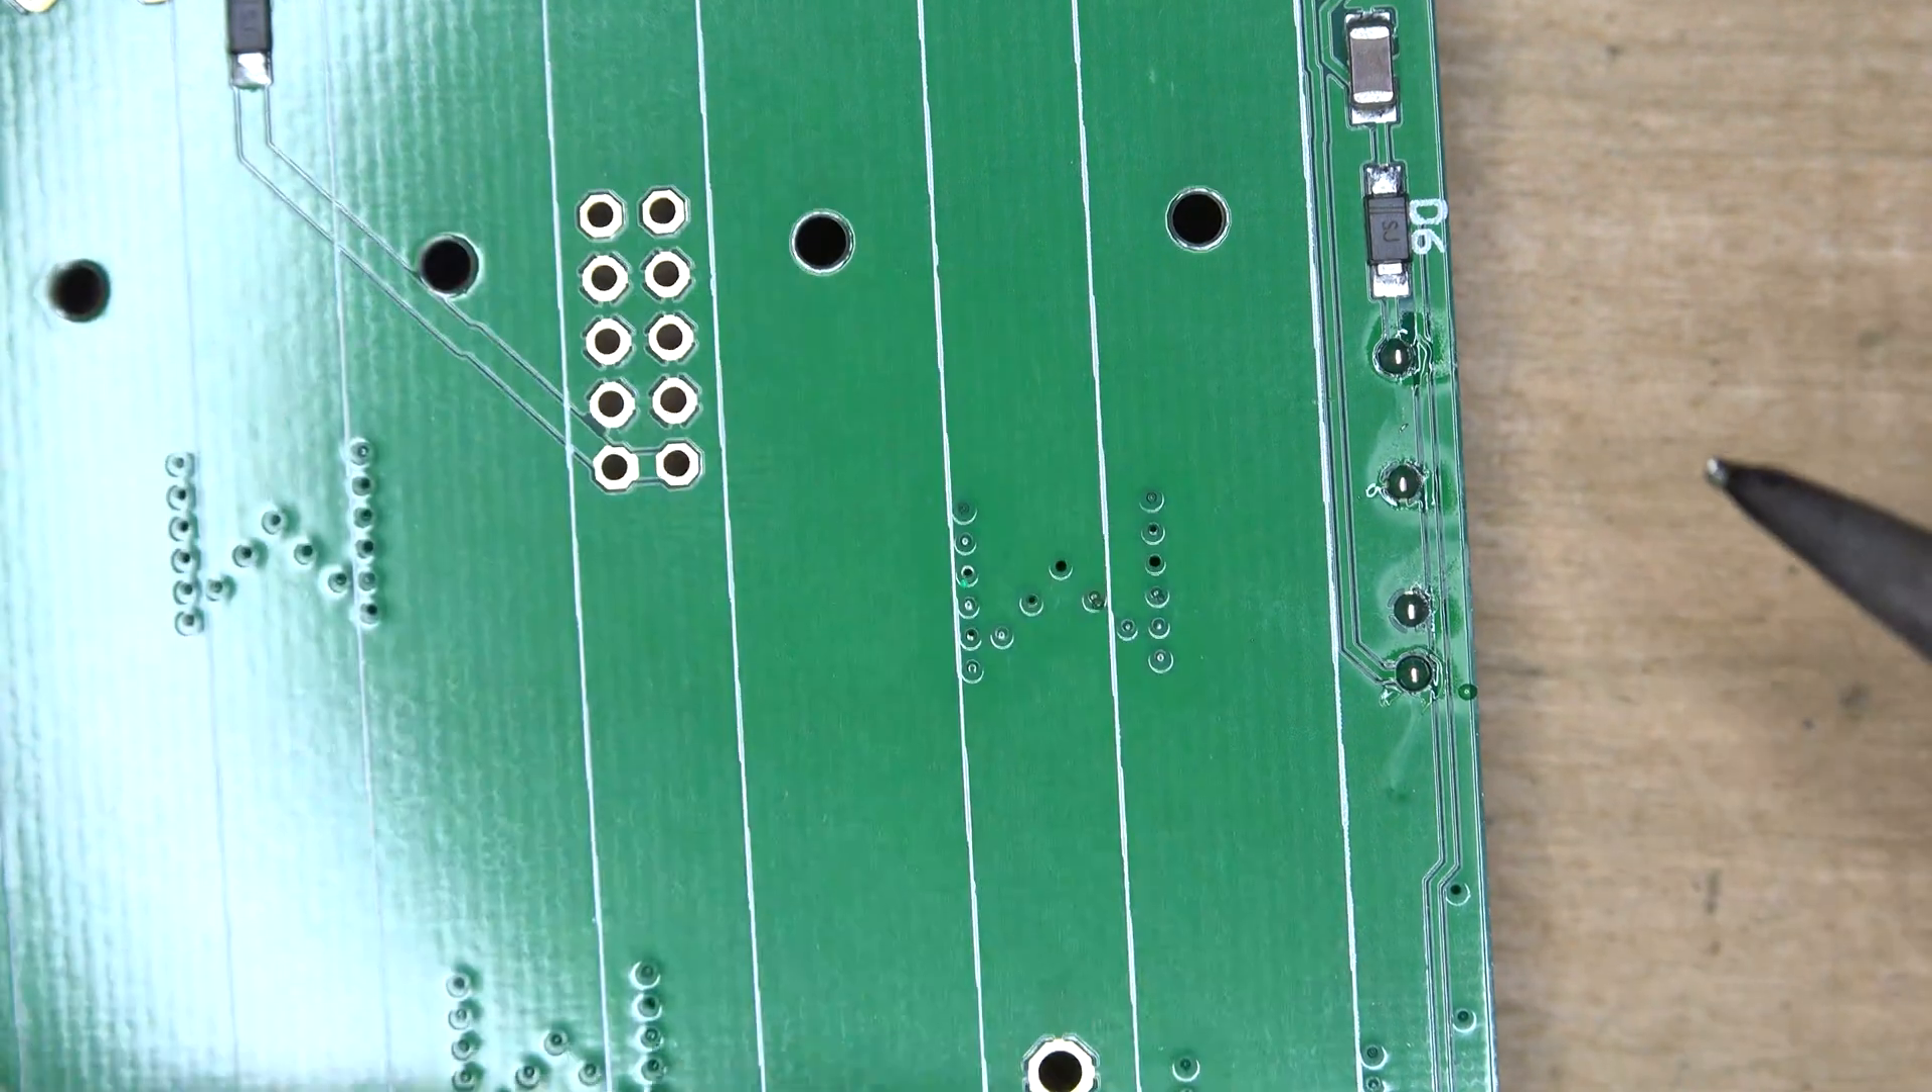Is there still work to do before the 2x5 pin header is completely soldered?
Yes.